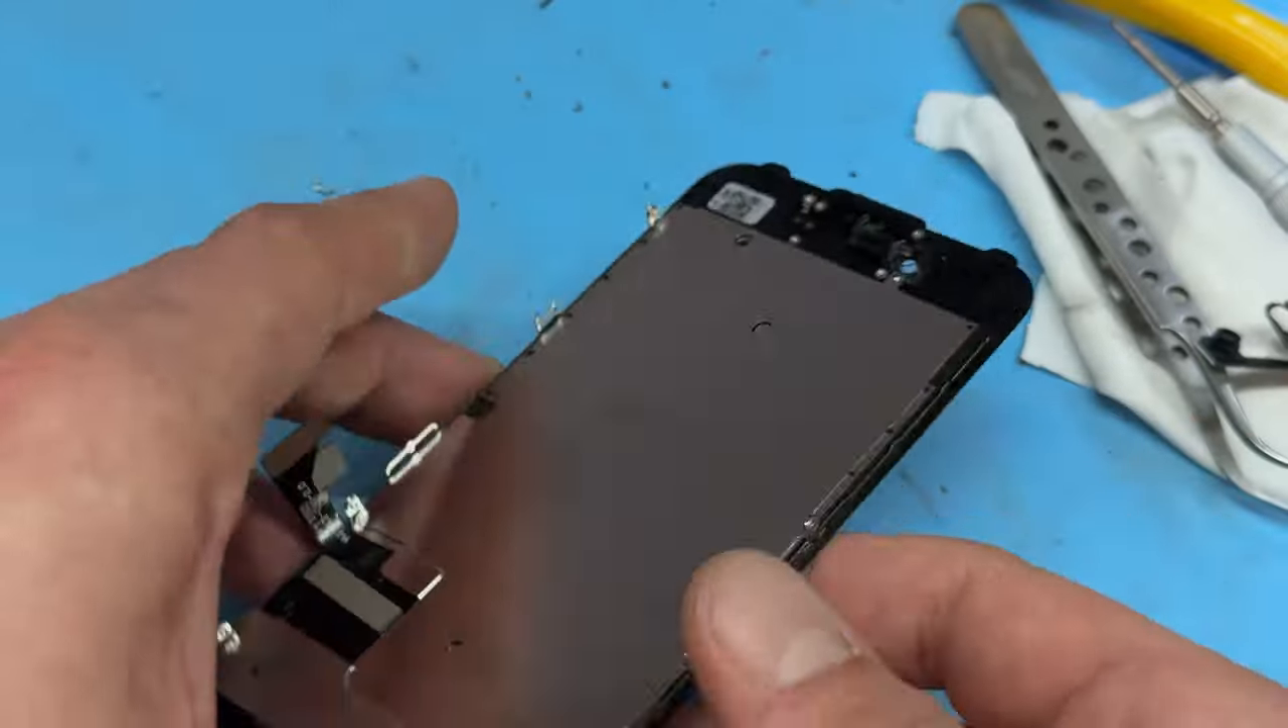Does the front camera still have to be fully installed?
Yes.